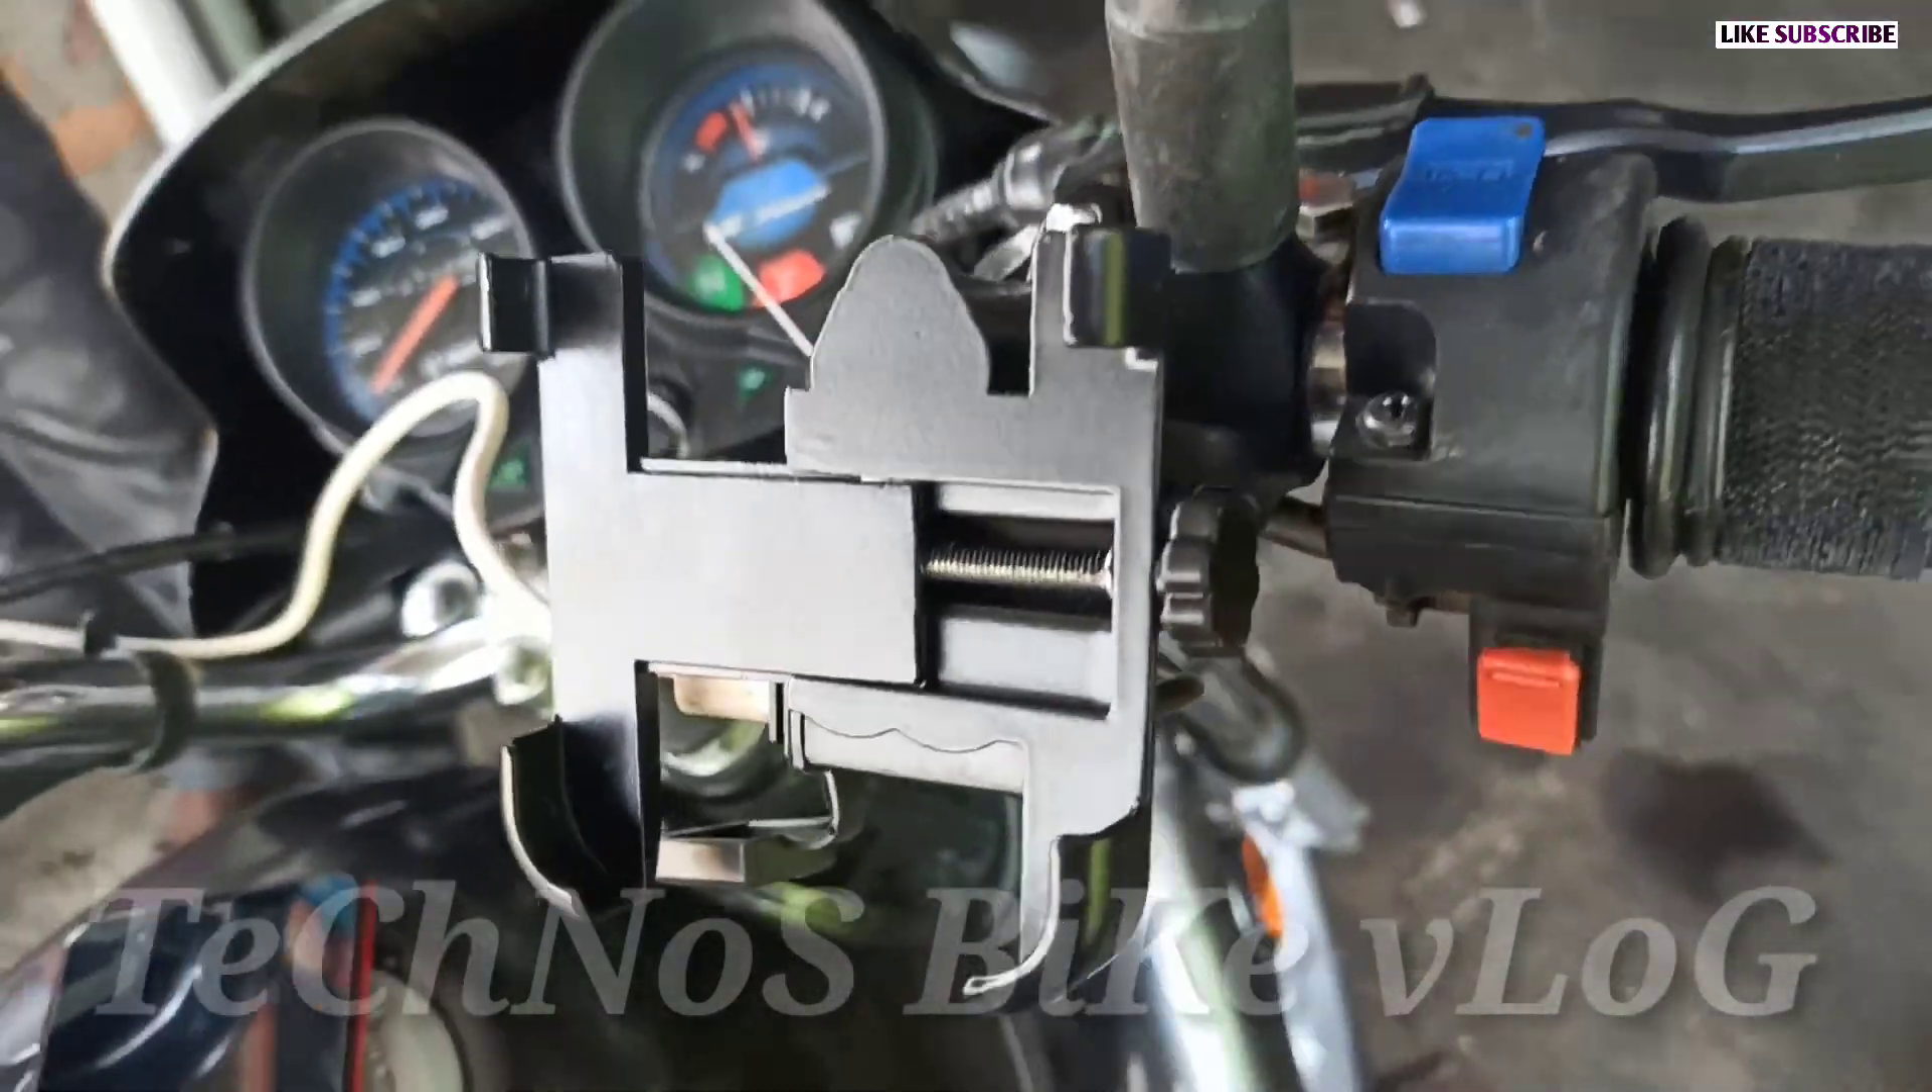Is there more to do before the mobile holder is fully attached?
No.